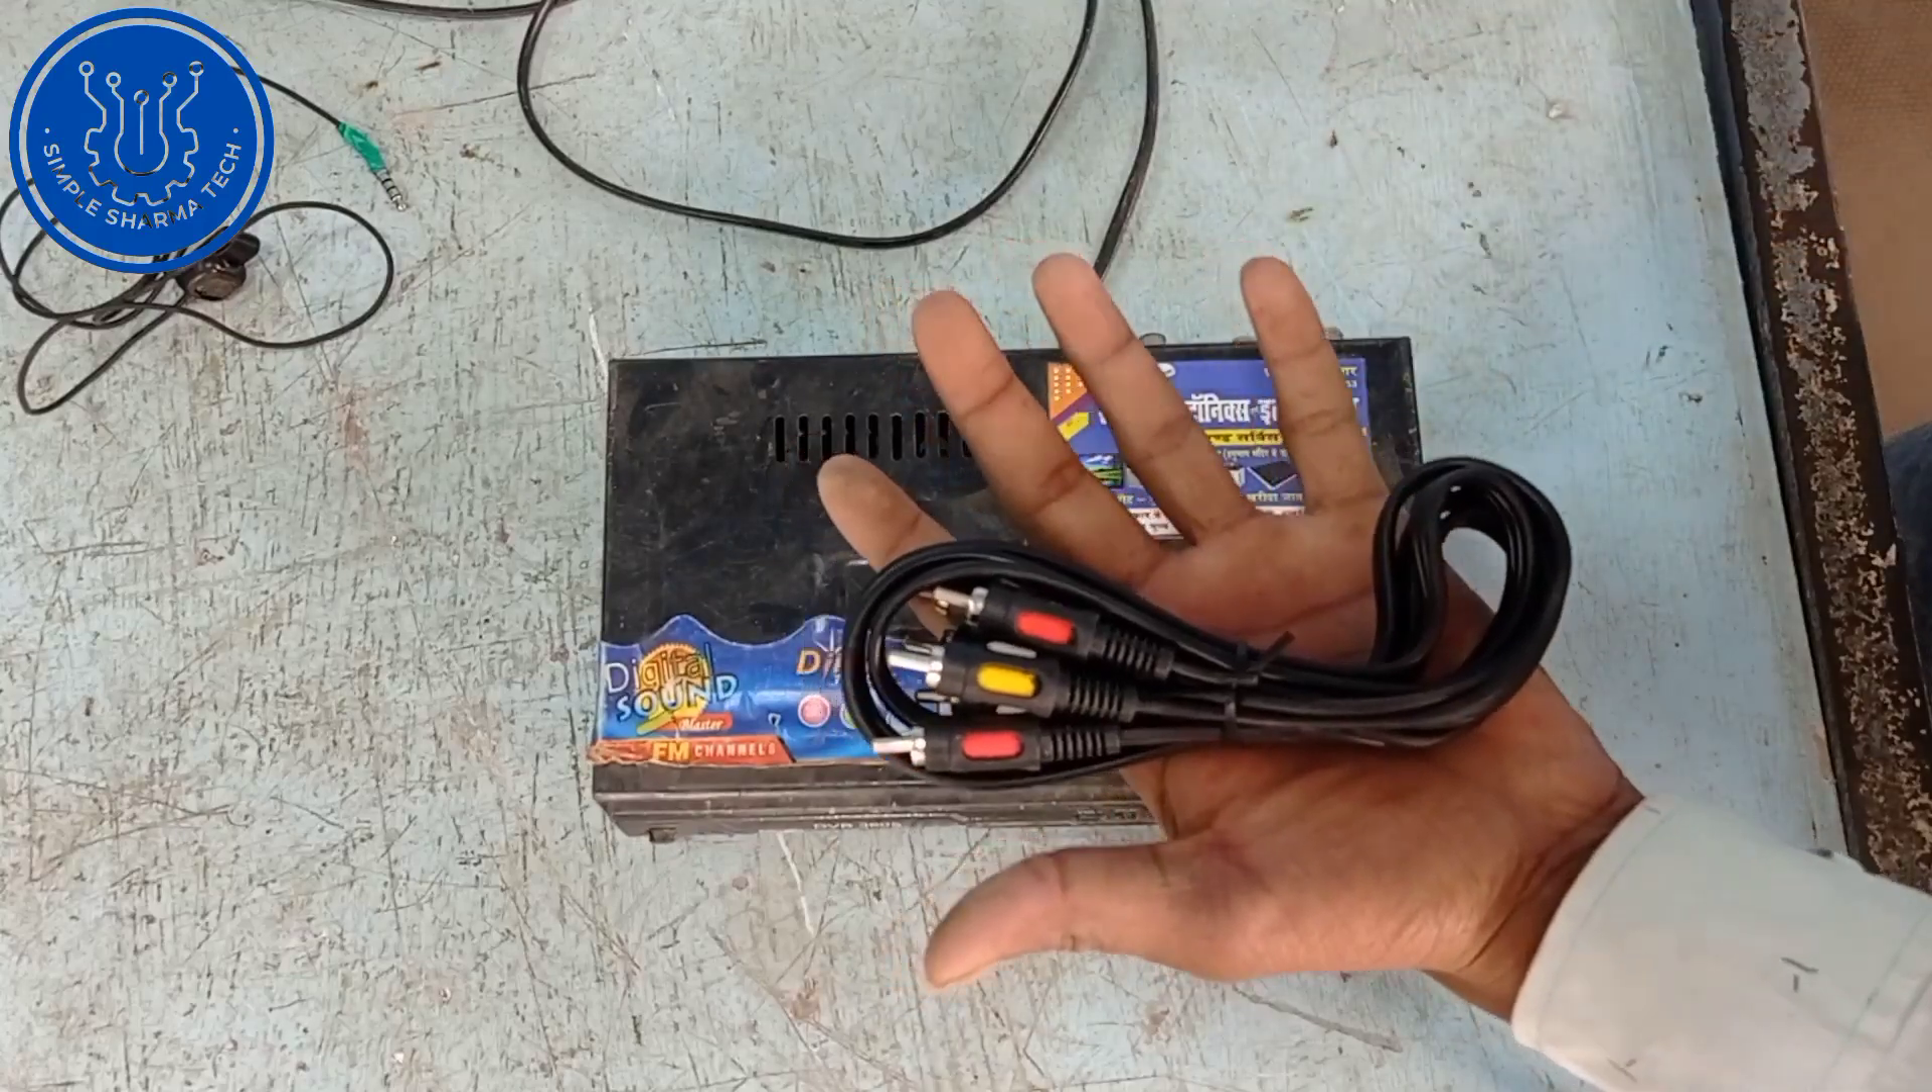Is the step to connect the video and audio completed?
No.